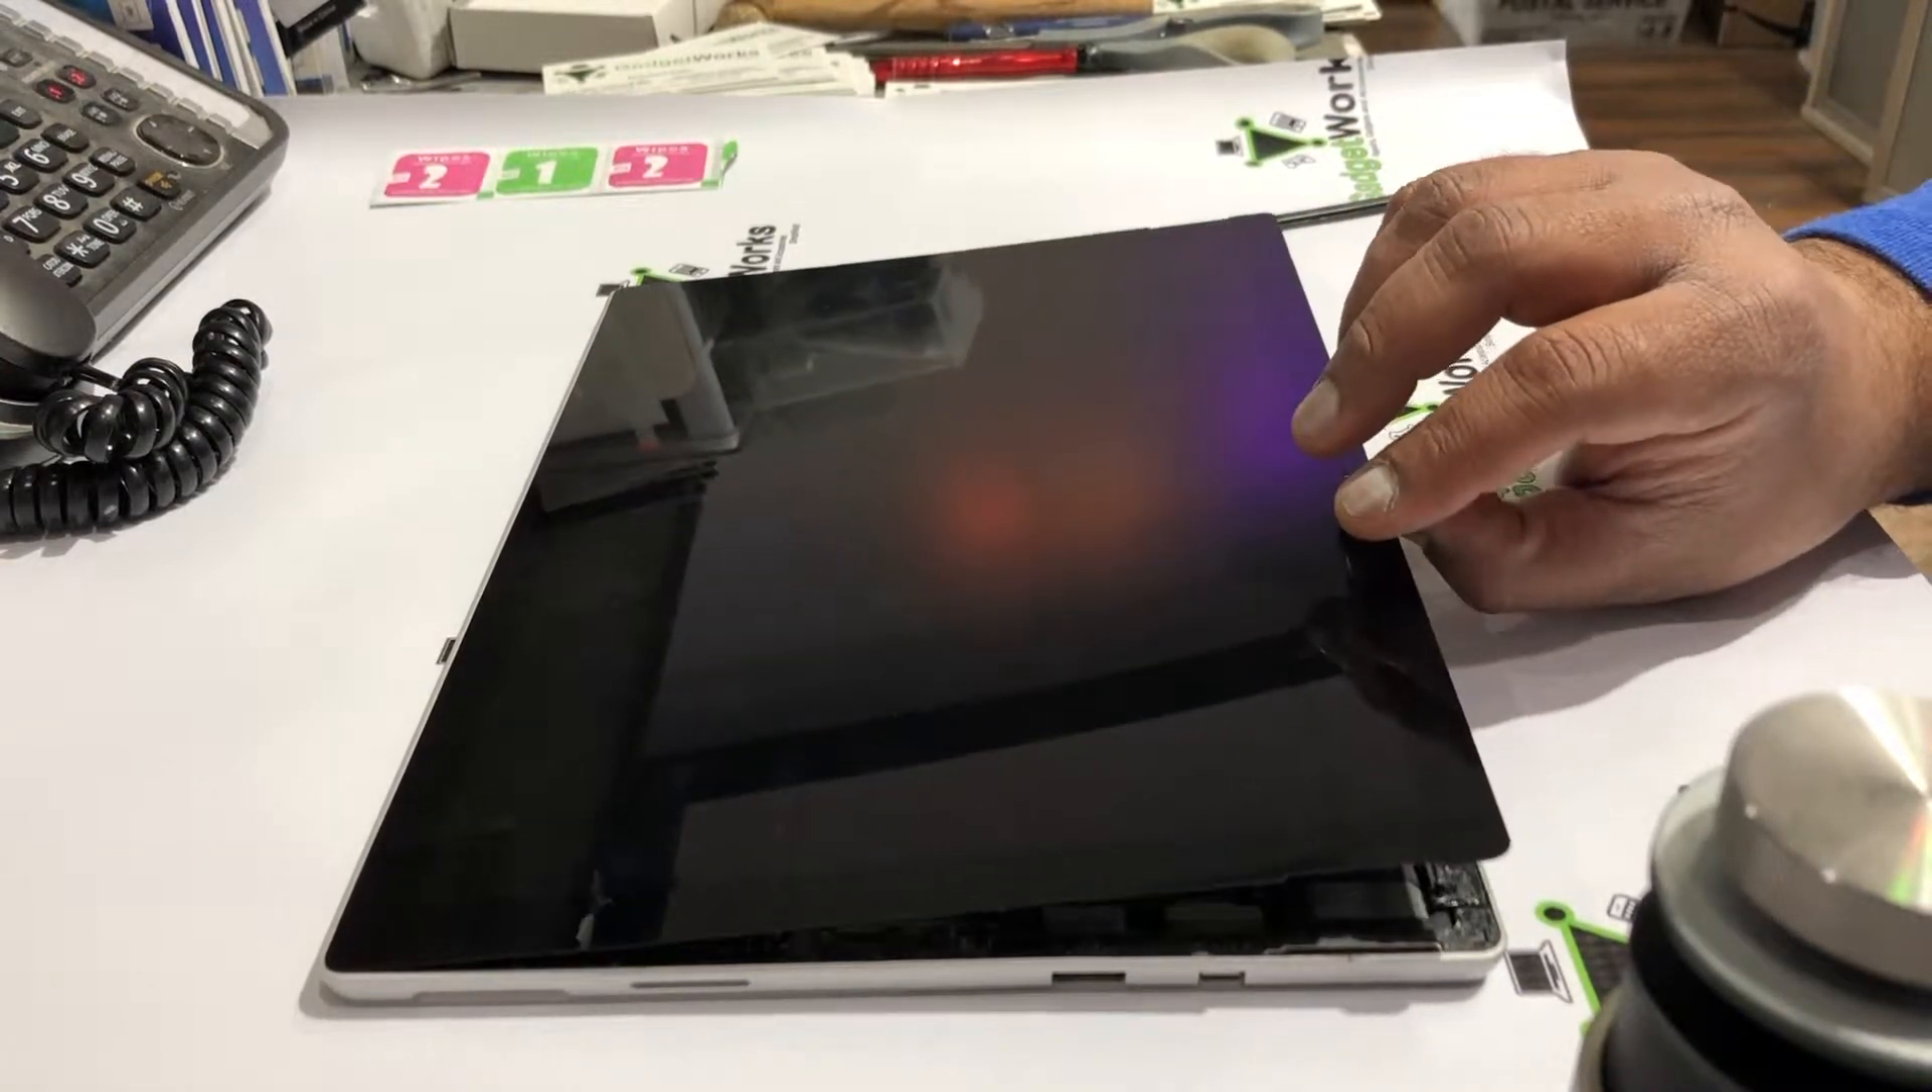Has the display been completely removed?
No.